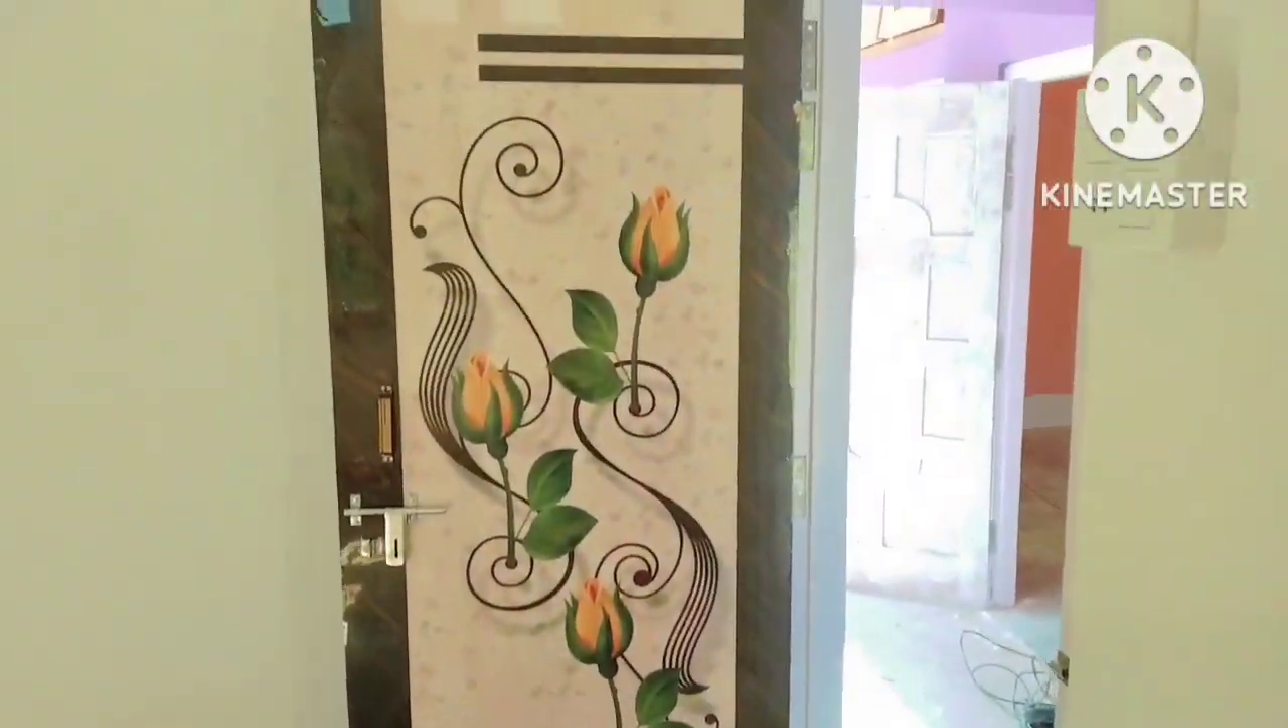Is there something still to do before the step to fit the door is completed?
No.